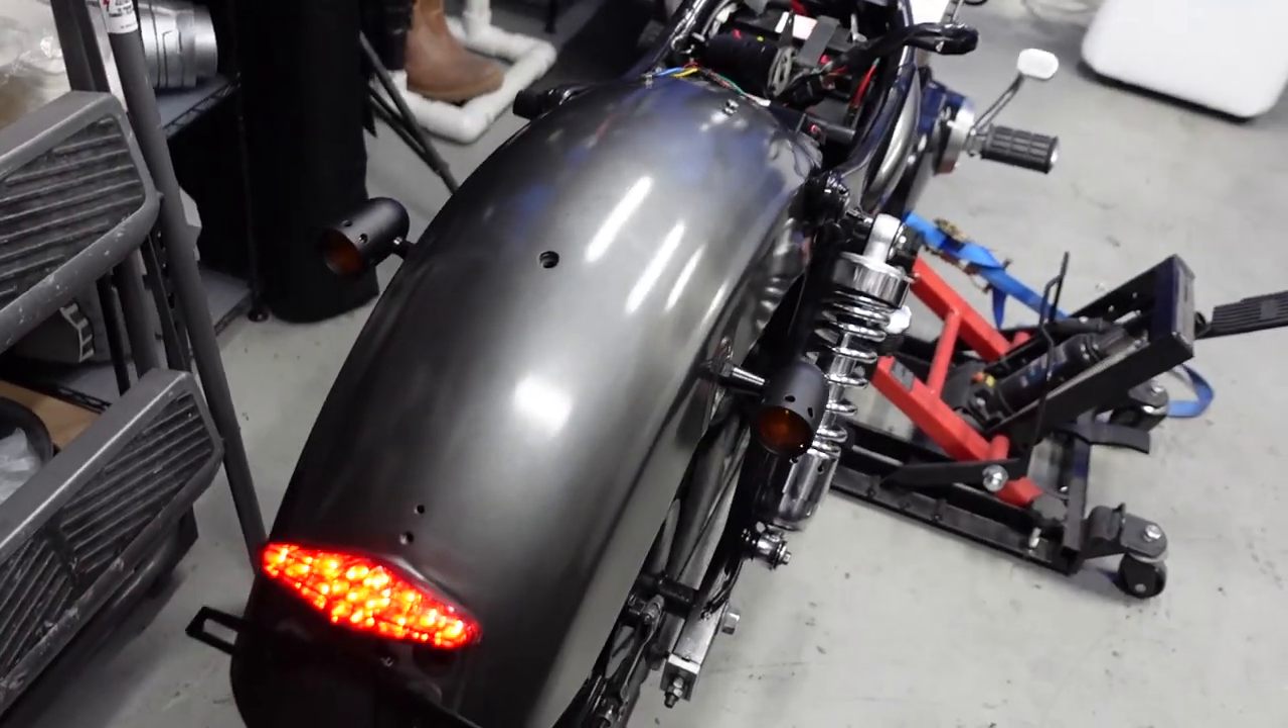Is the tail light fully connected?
Yes.